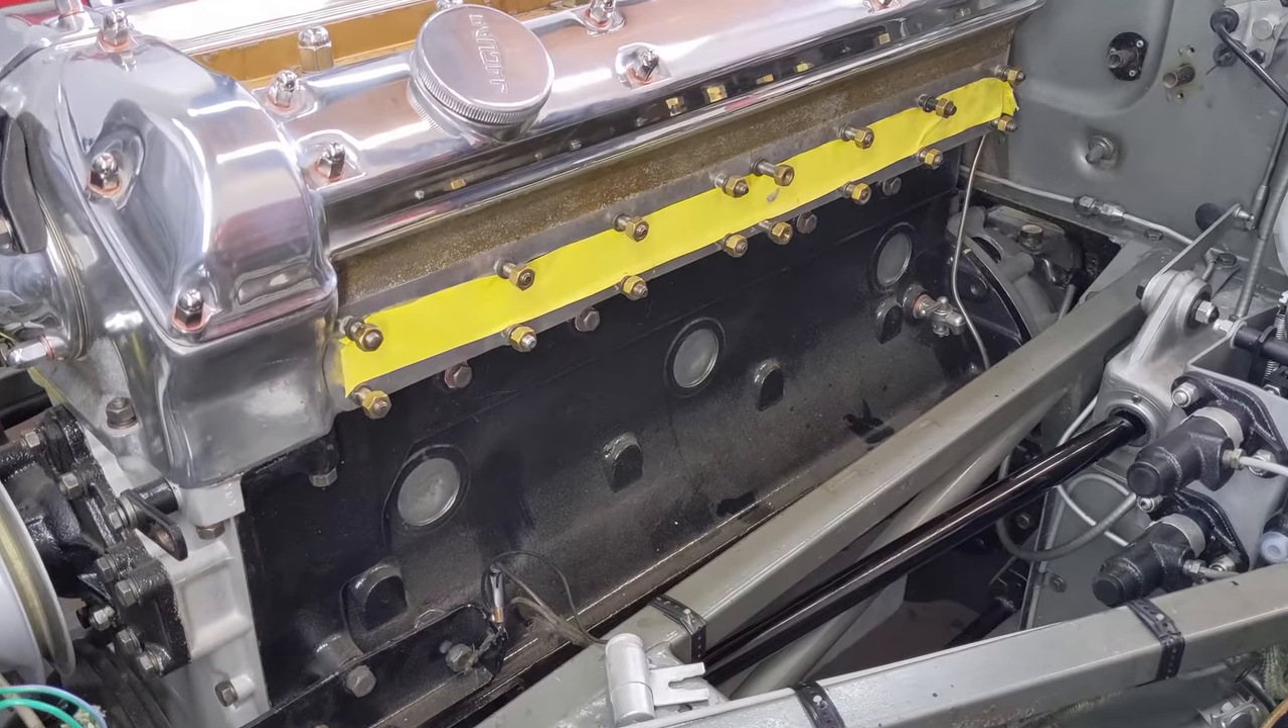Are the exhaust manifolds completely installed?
No.